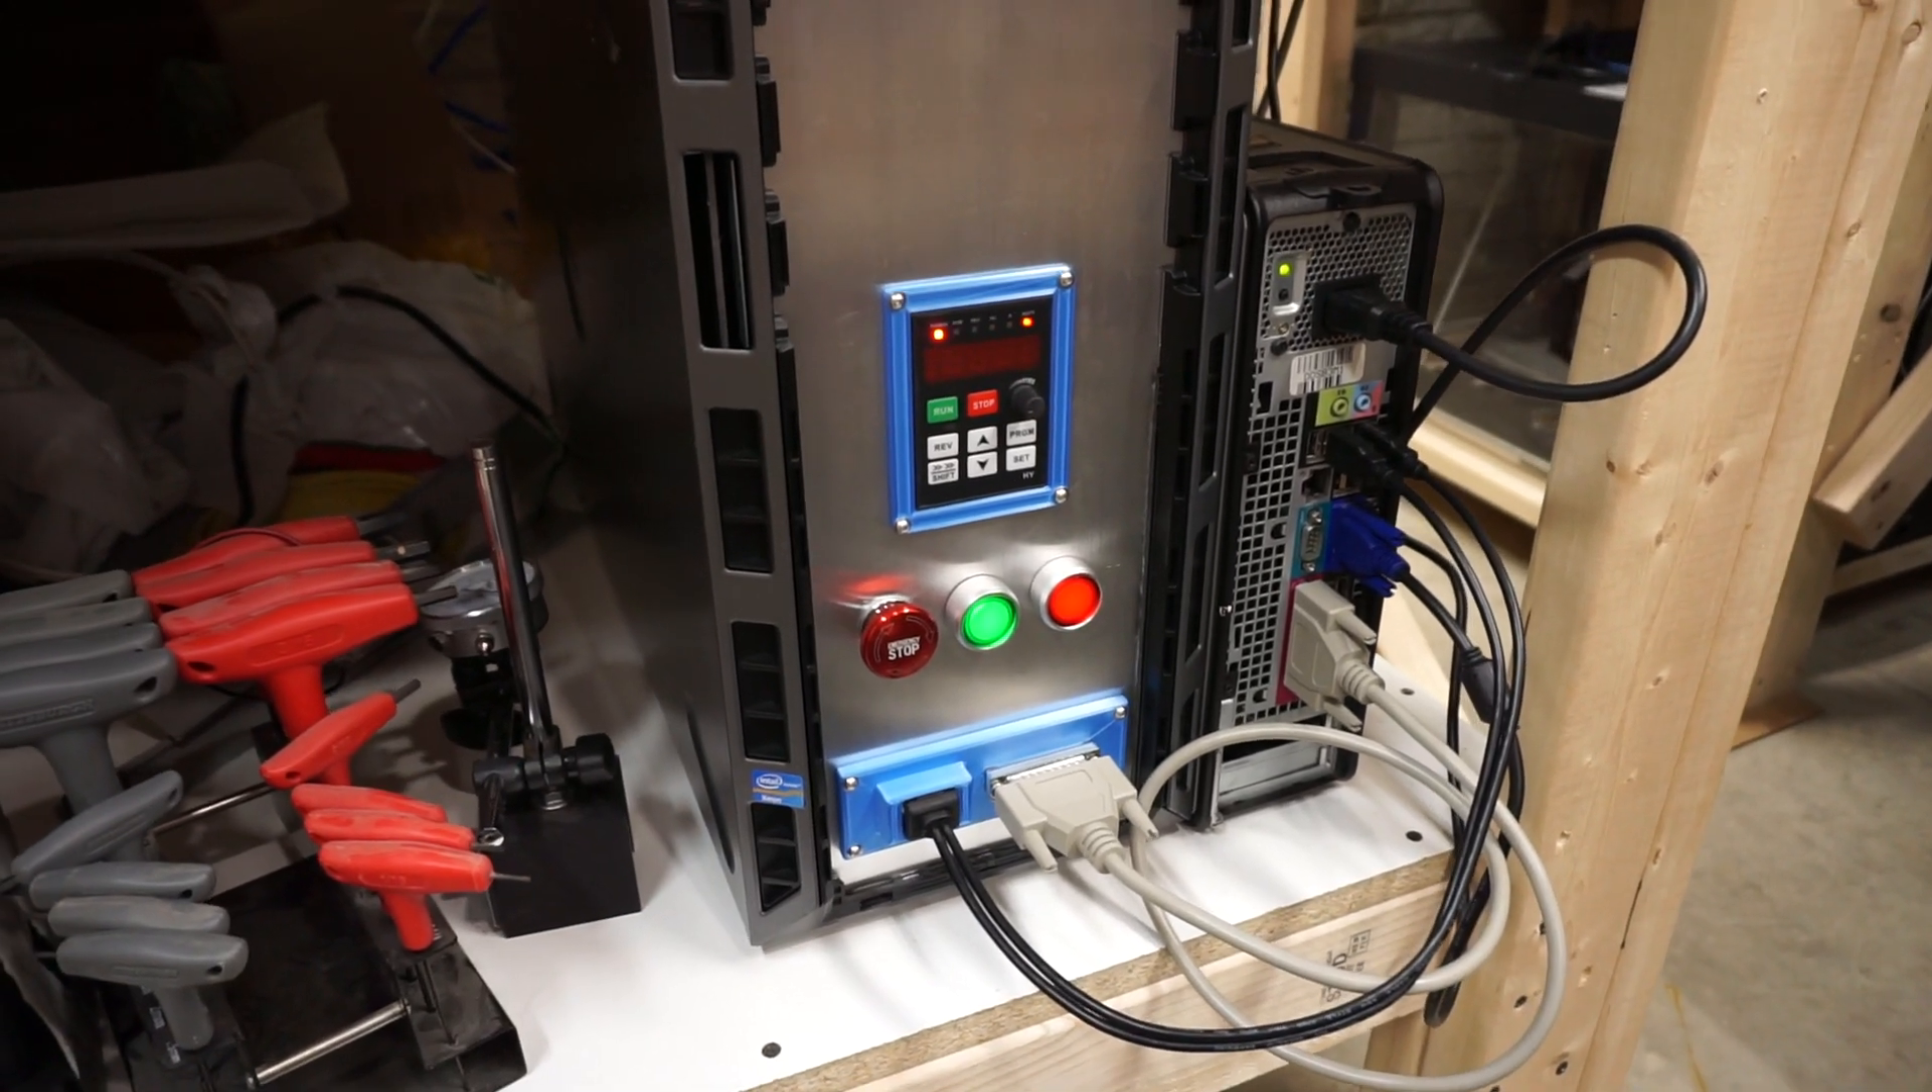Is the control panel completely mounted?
Yes.